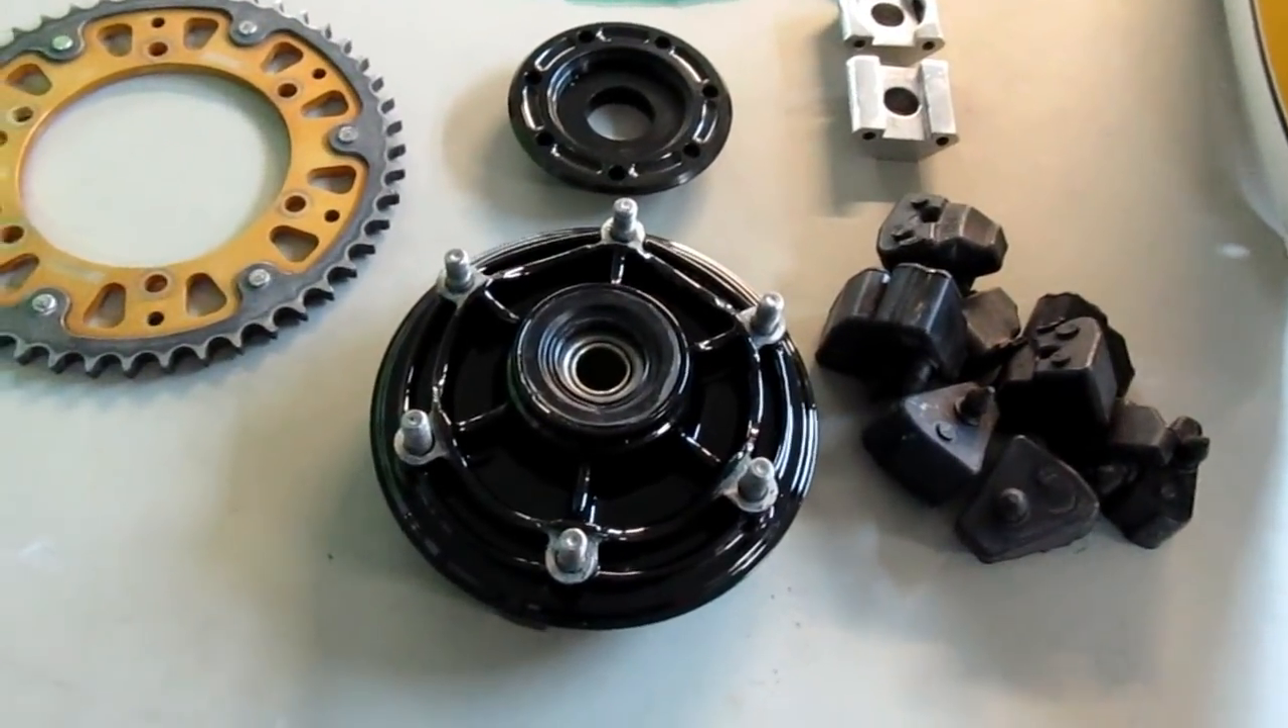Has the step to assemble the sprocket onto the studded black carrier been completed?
No.